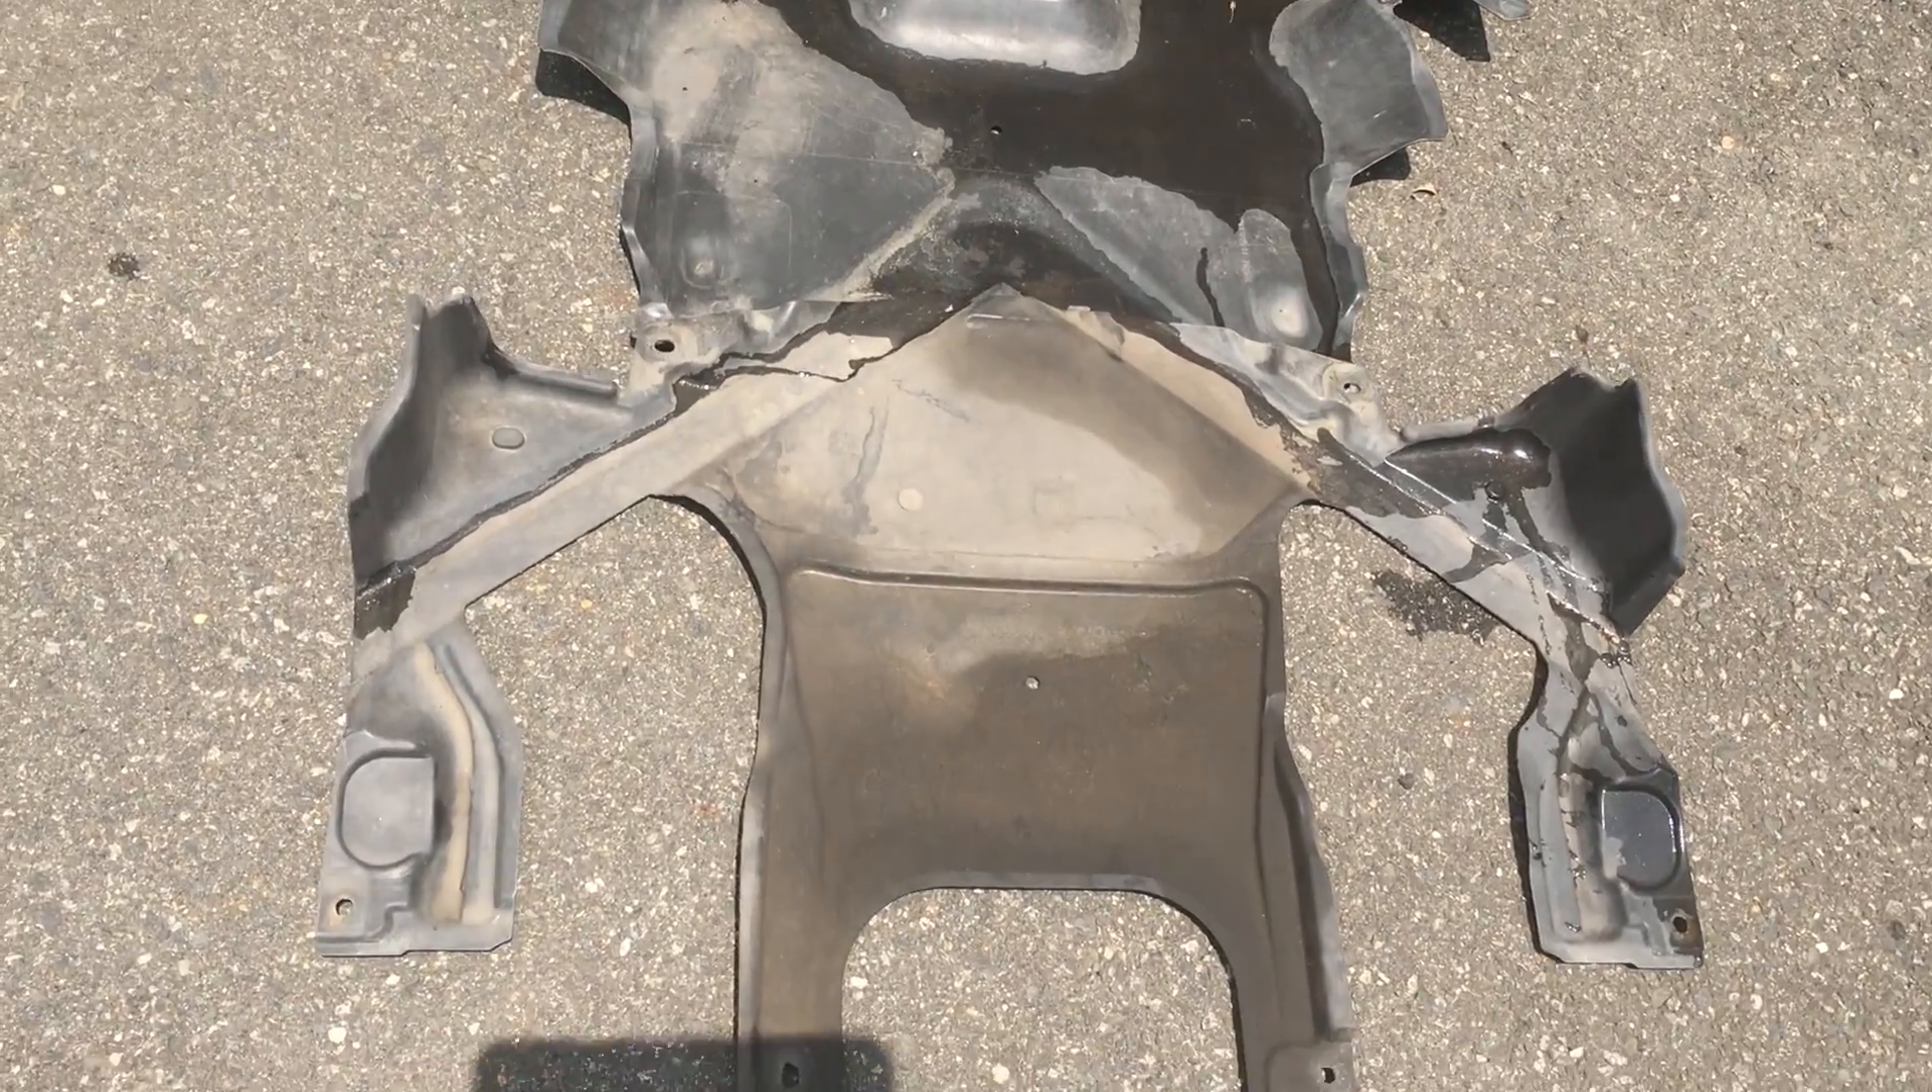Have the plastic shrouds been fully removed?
Yes.